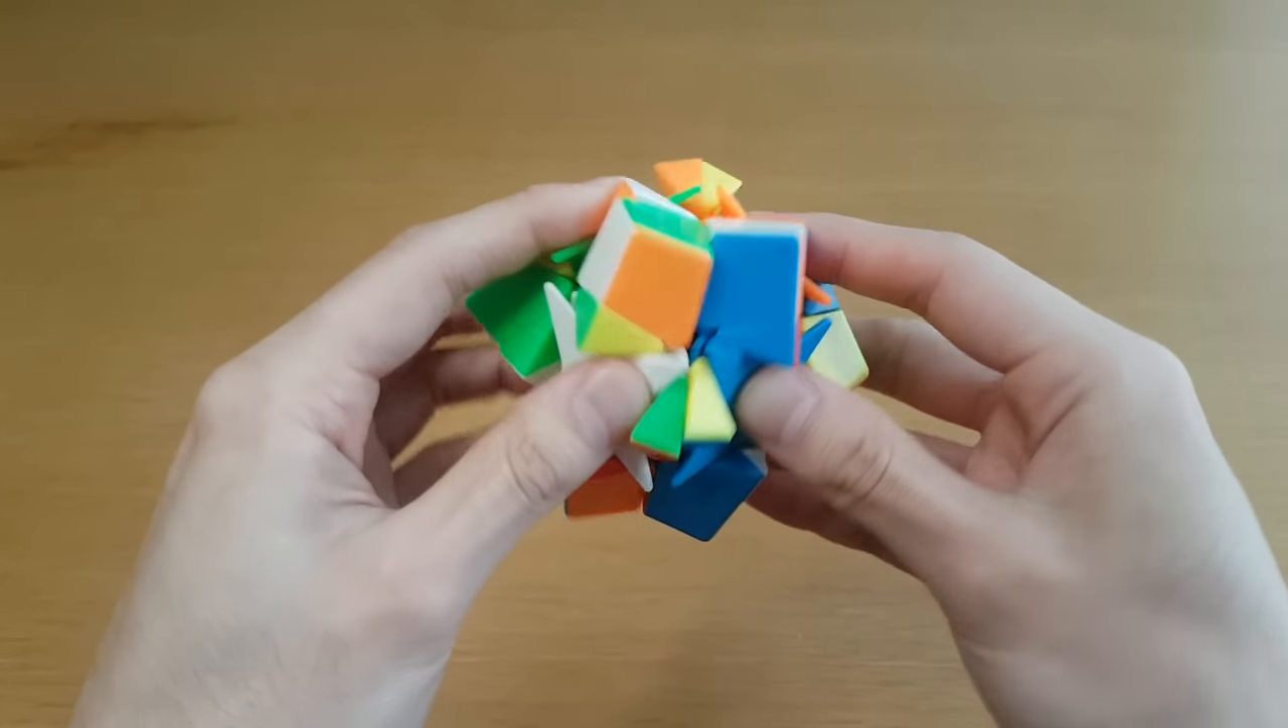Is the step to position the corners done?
No.